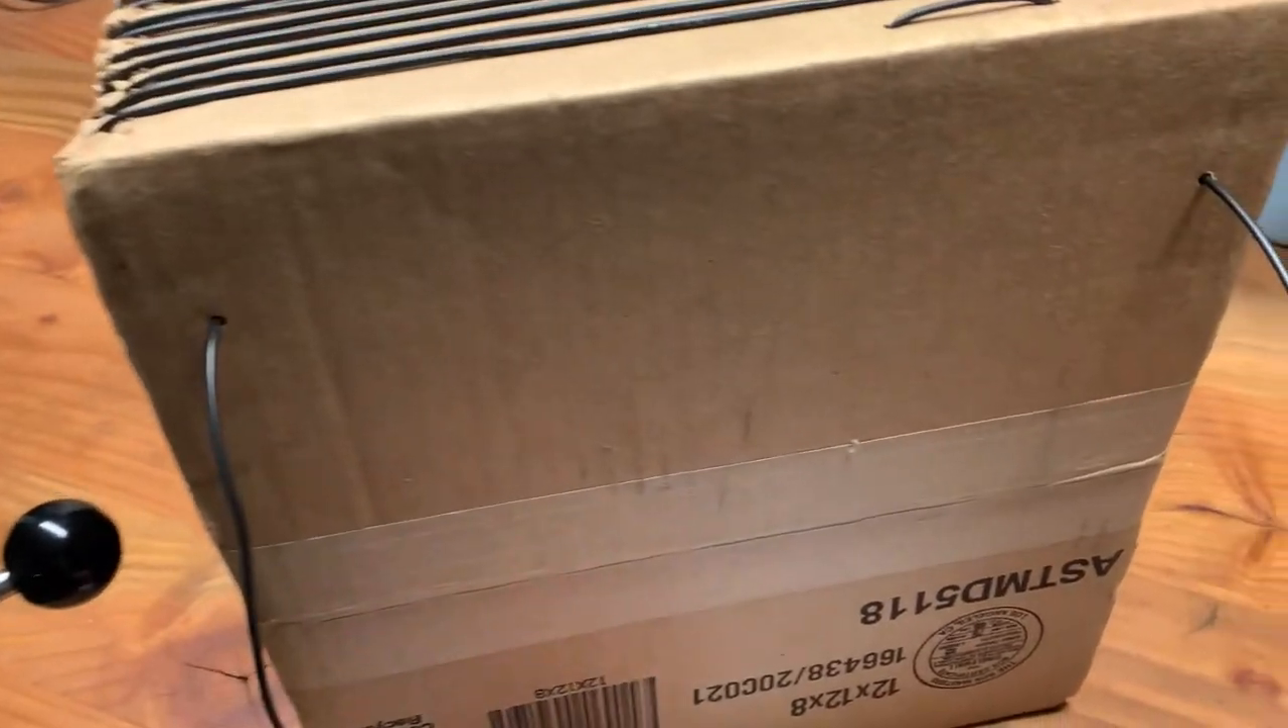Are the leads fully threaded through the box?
Yes.